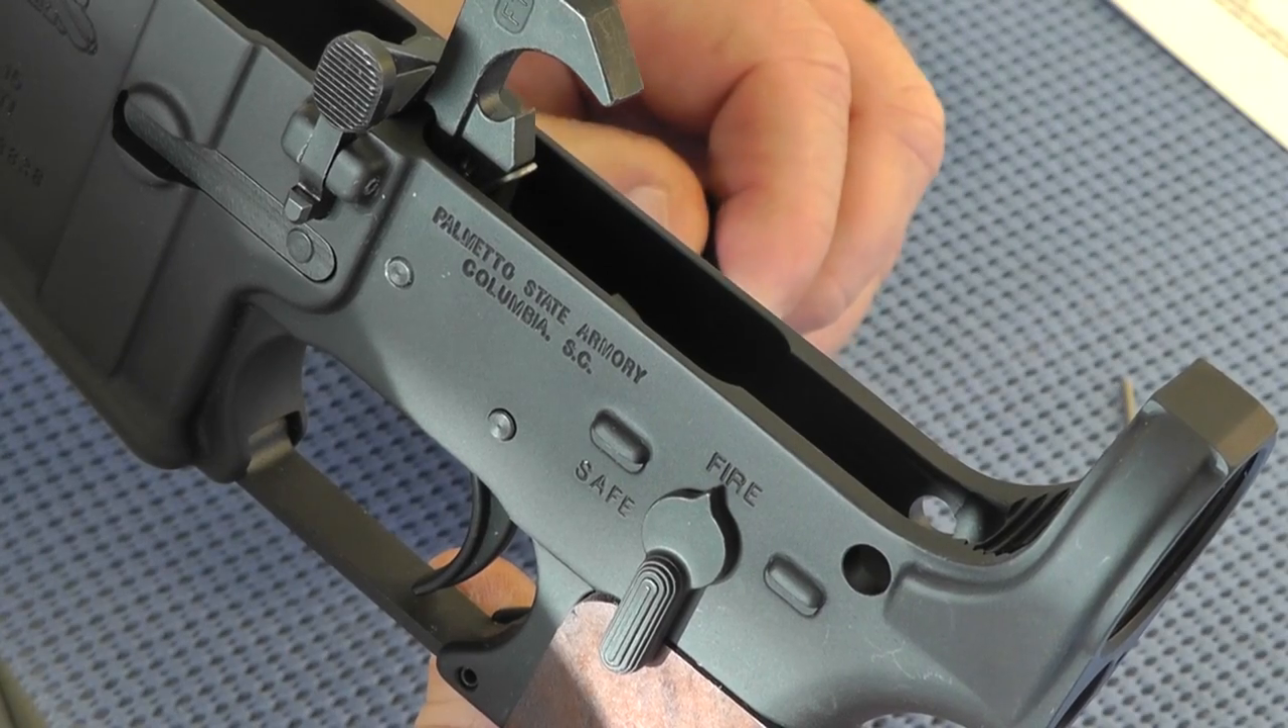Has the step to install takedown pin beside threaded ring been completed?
No.